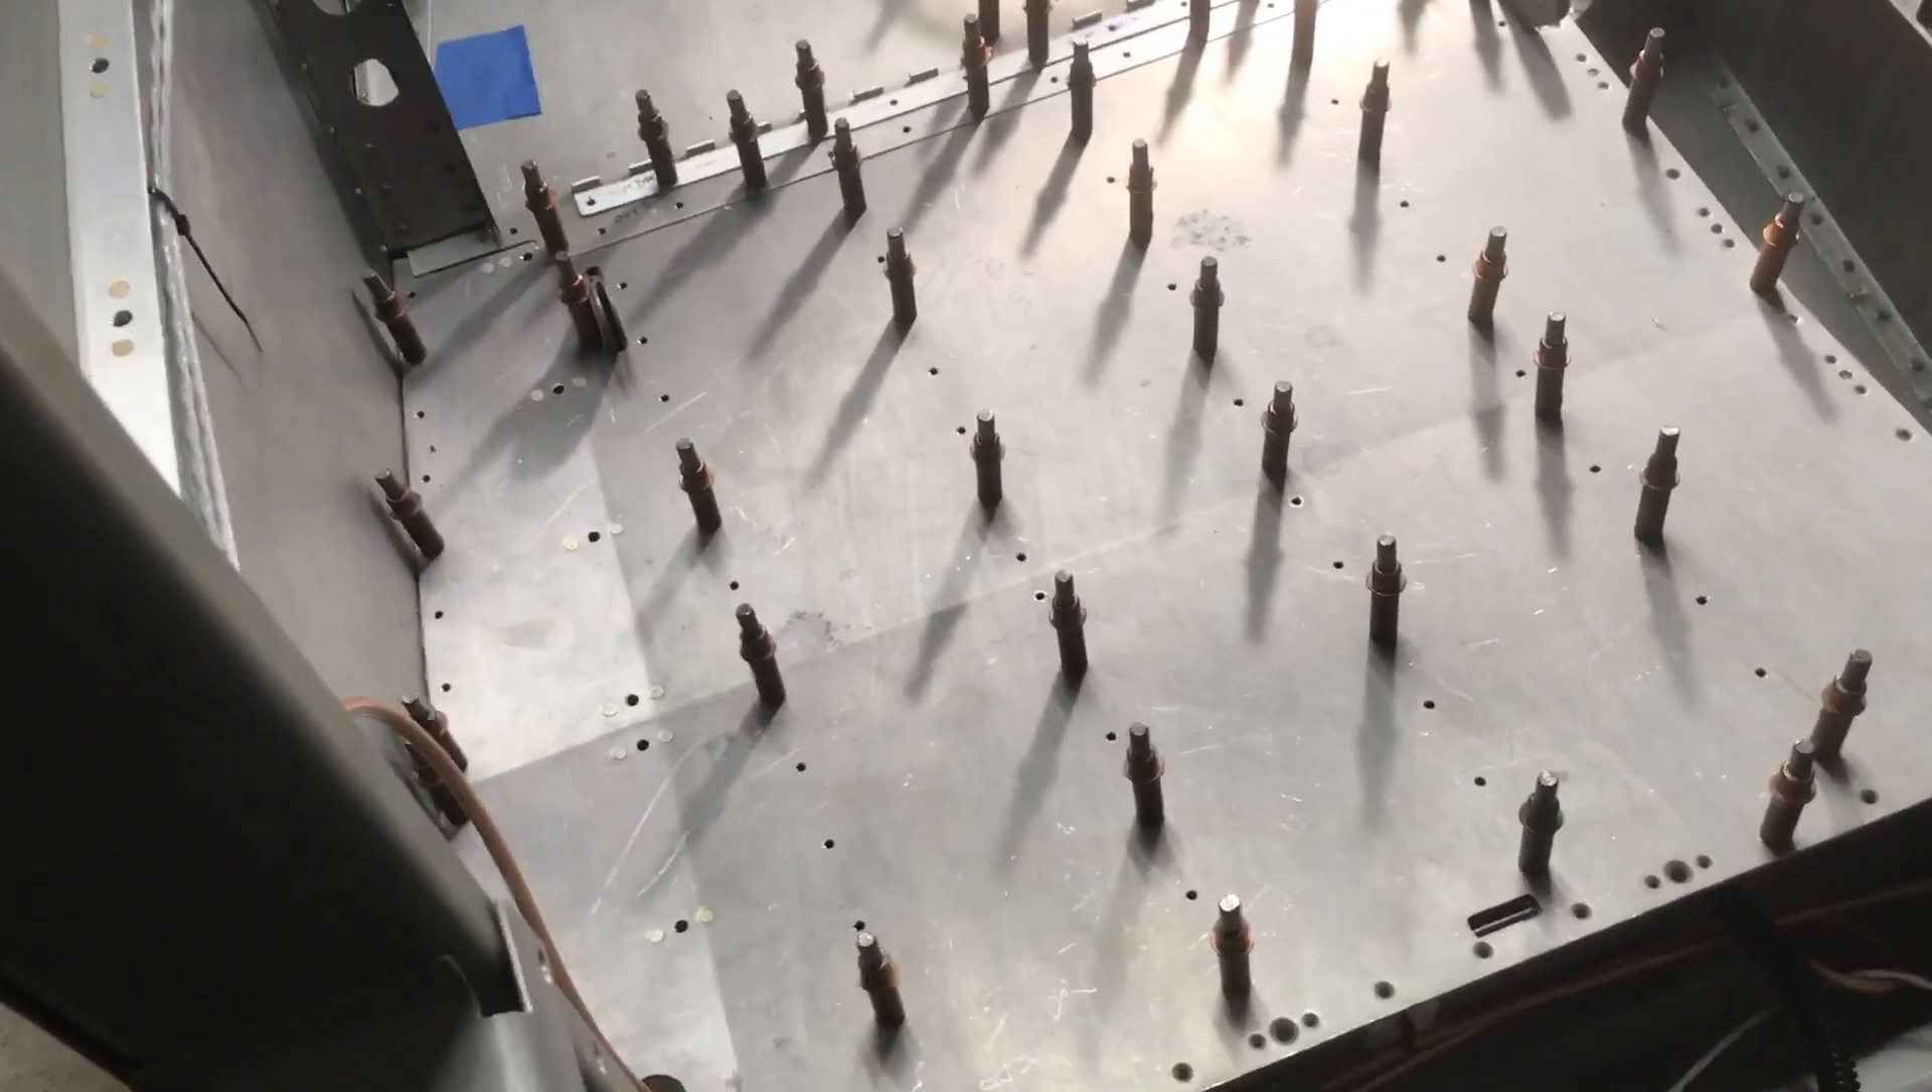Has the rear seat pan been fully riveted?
No.